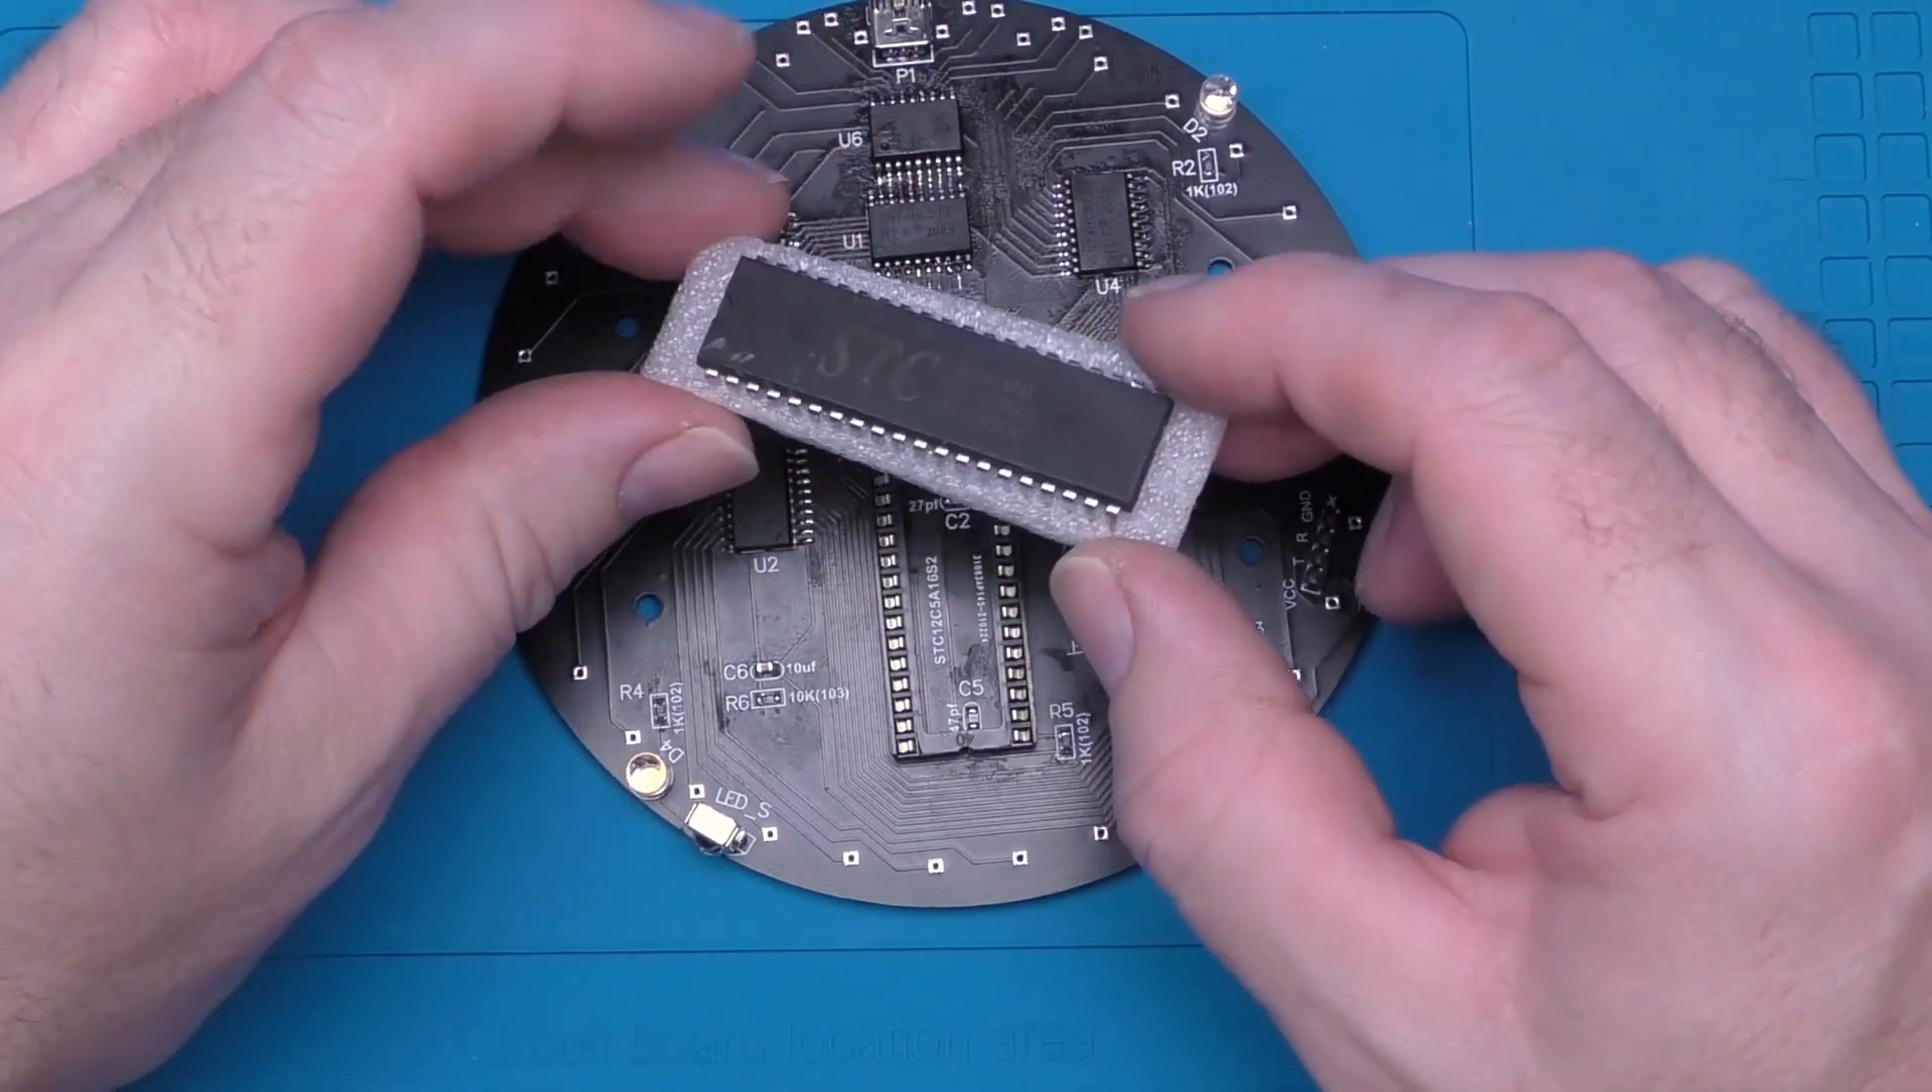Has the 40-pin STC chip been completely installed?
No.